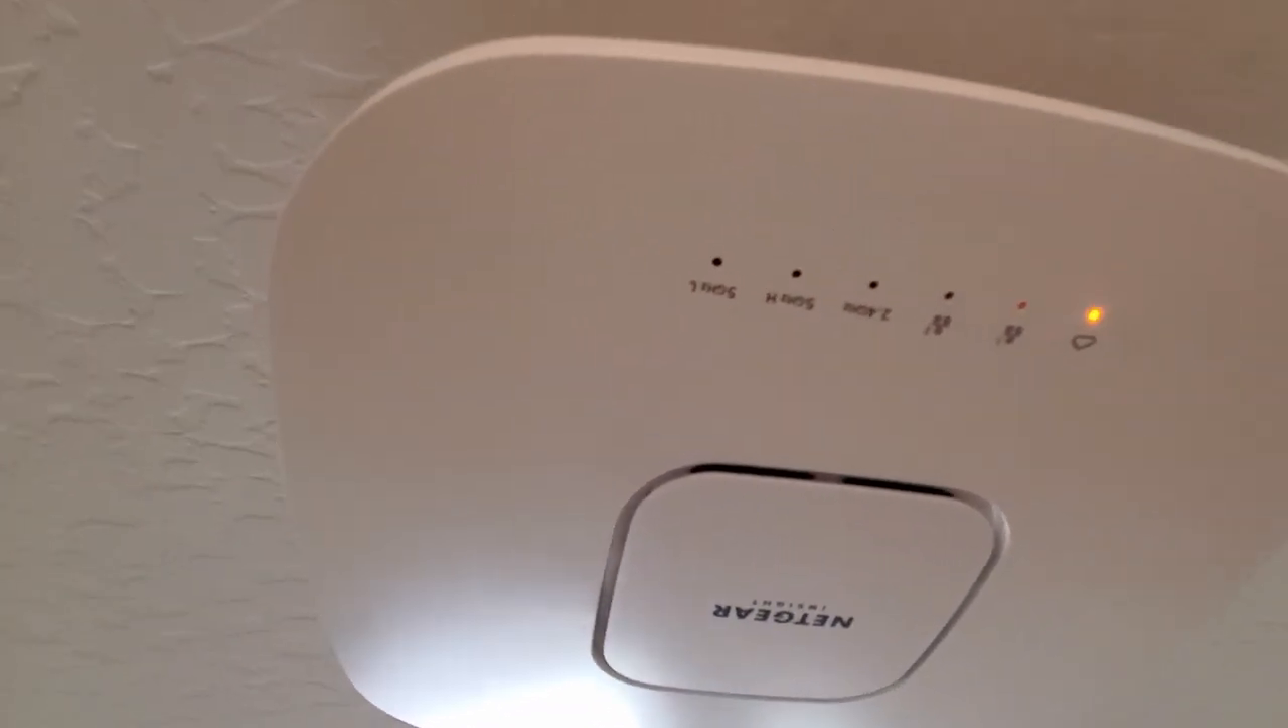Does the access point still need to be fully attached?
No.